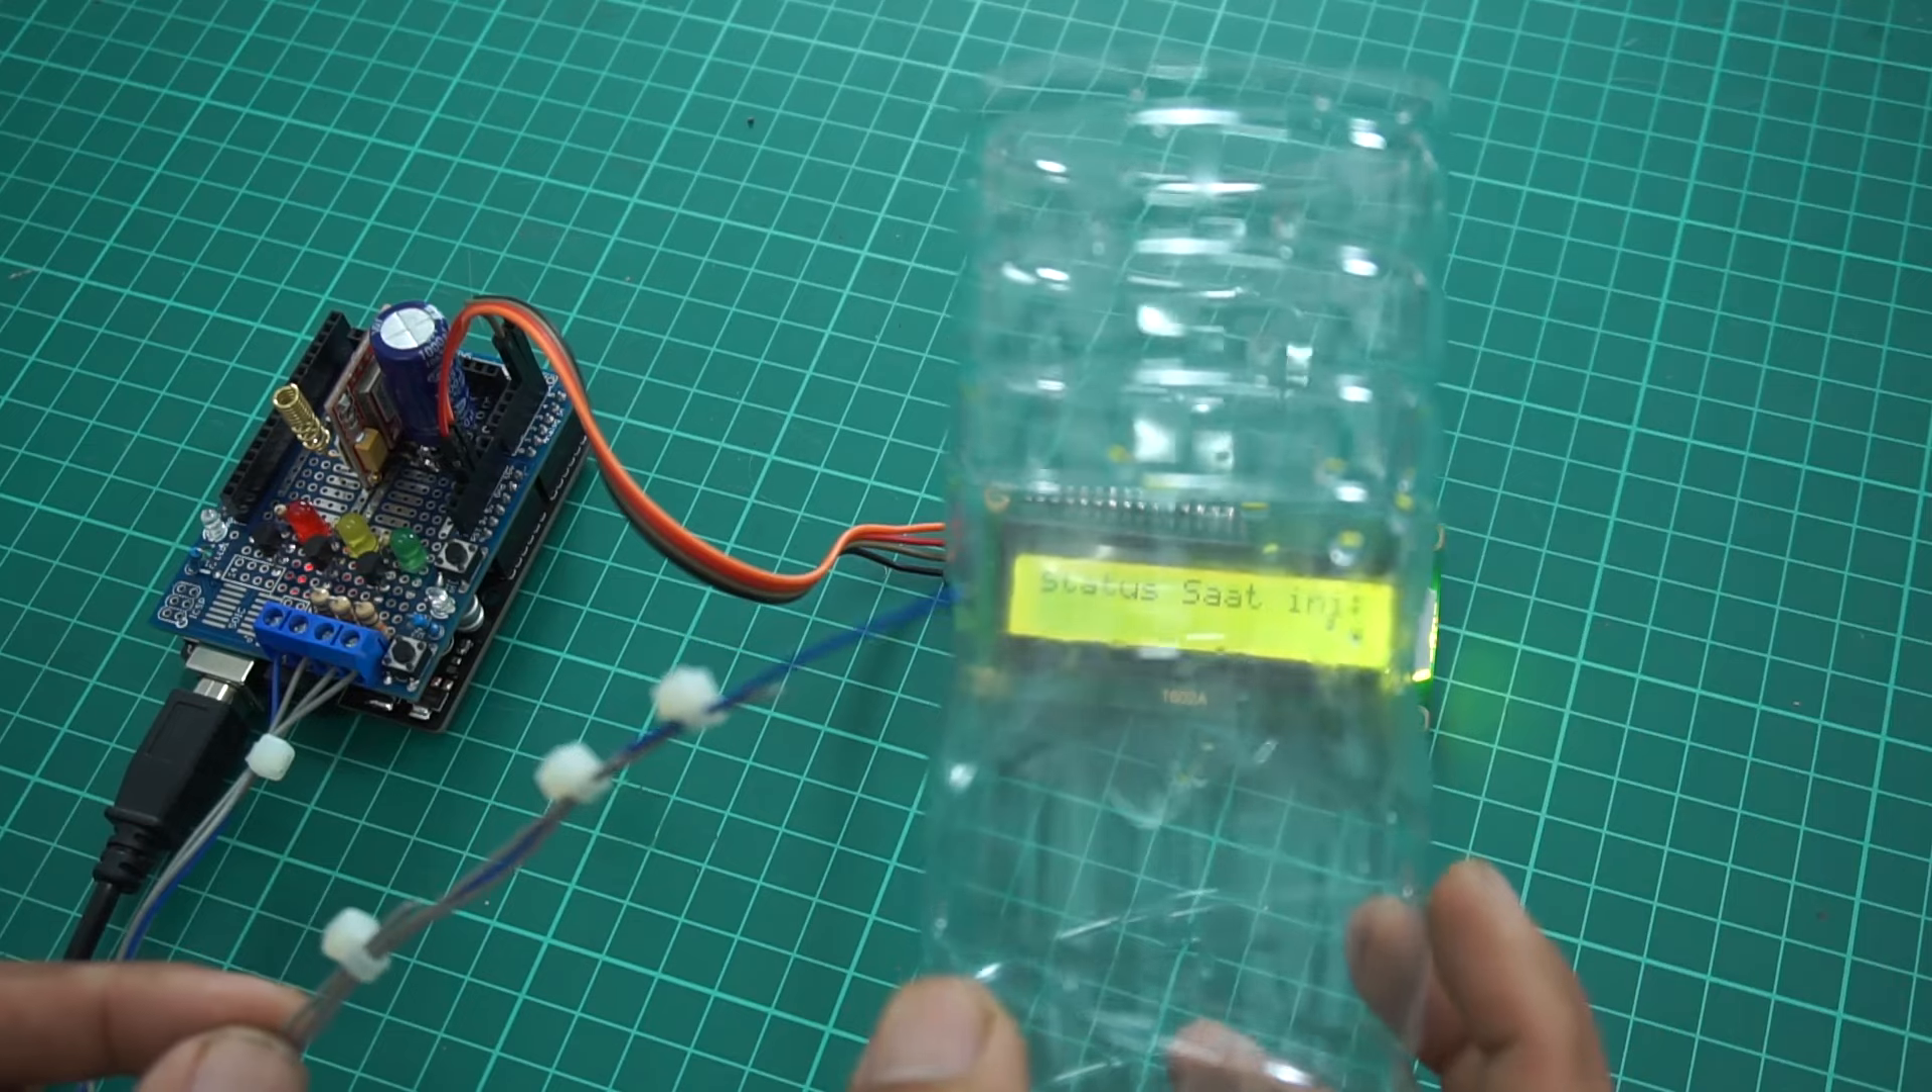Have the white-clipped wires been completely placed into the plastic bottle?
No.